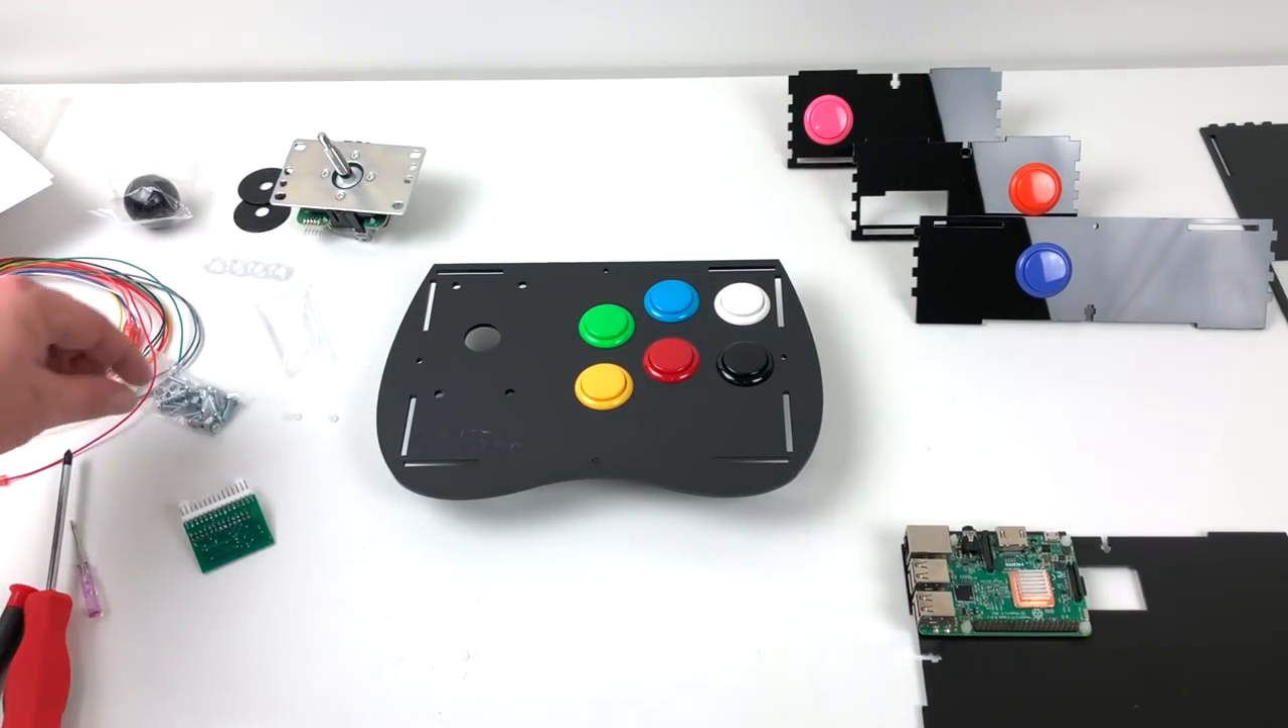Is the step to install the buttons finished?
Yes.